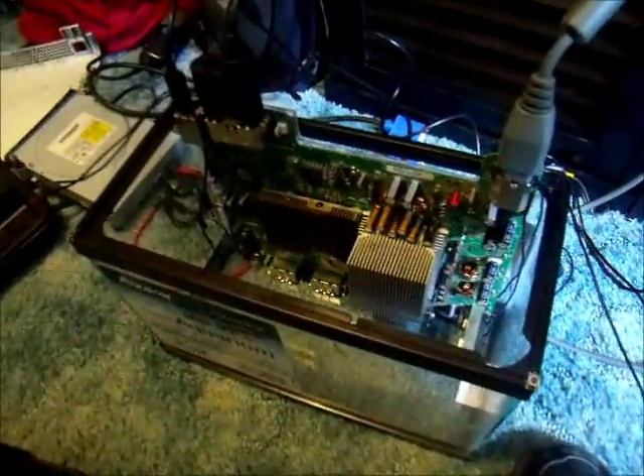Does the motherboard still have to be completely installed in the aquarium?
No.